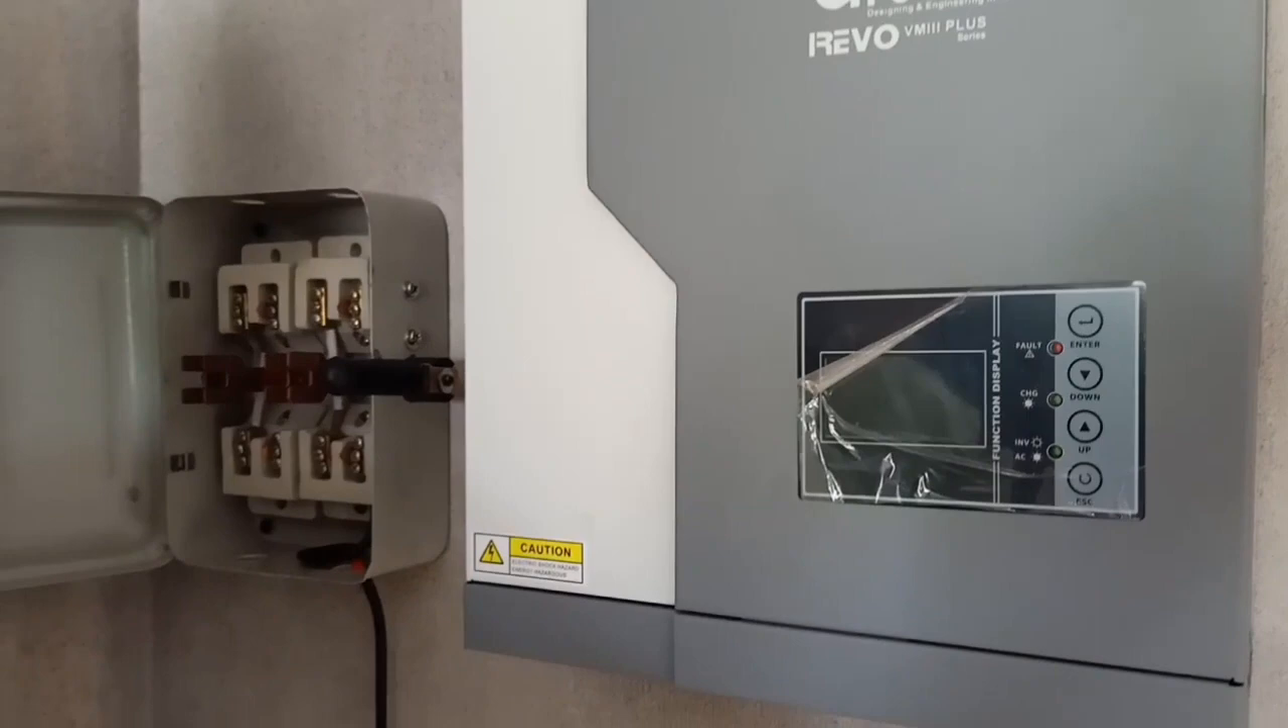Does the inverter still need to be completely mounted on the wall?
No.